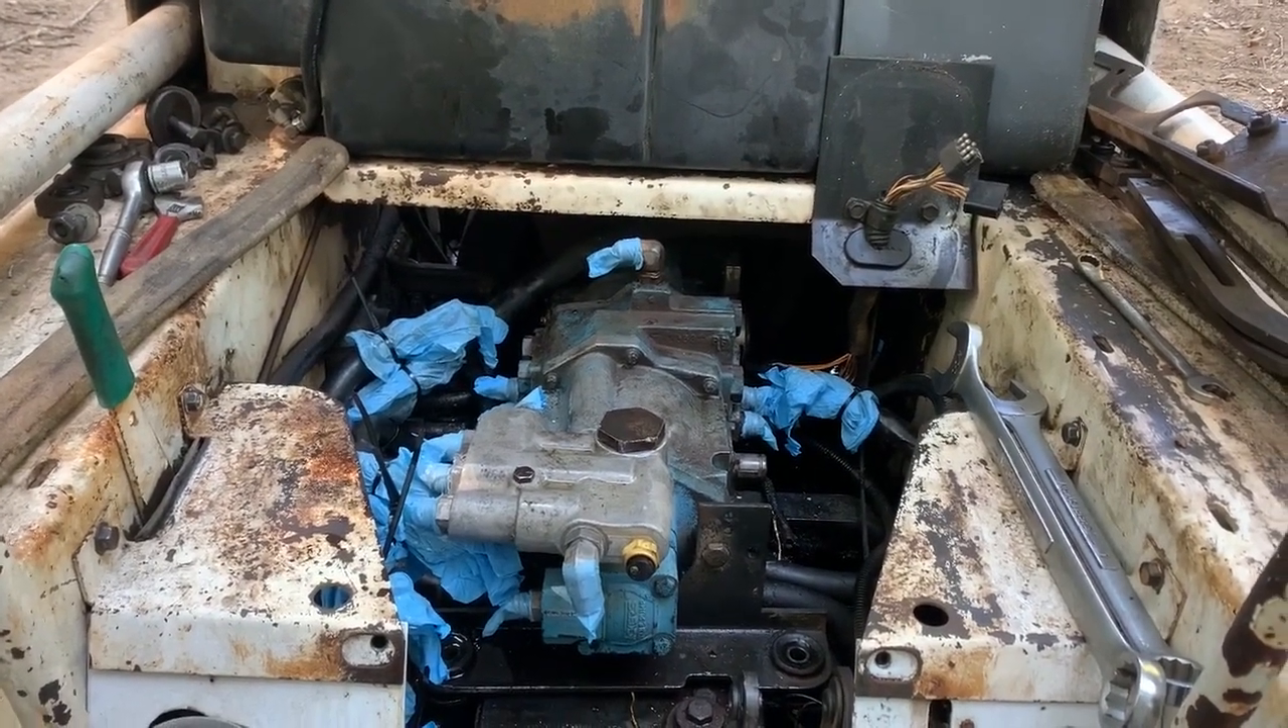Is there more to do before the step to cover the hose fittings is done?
No.